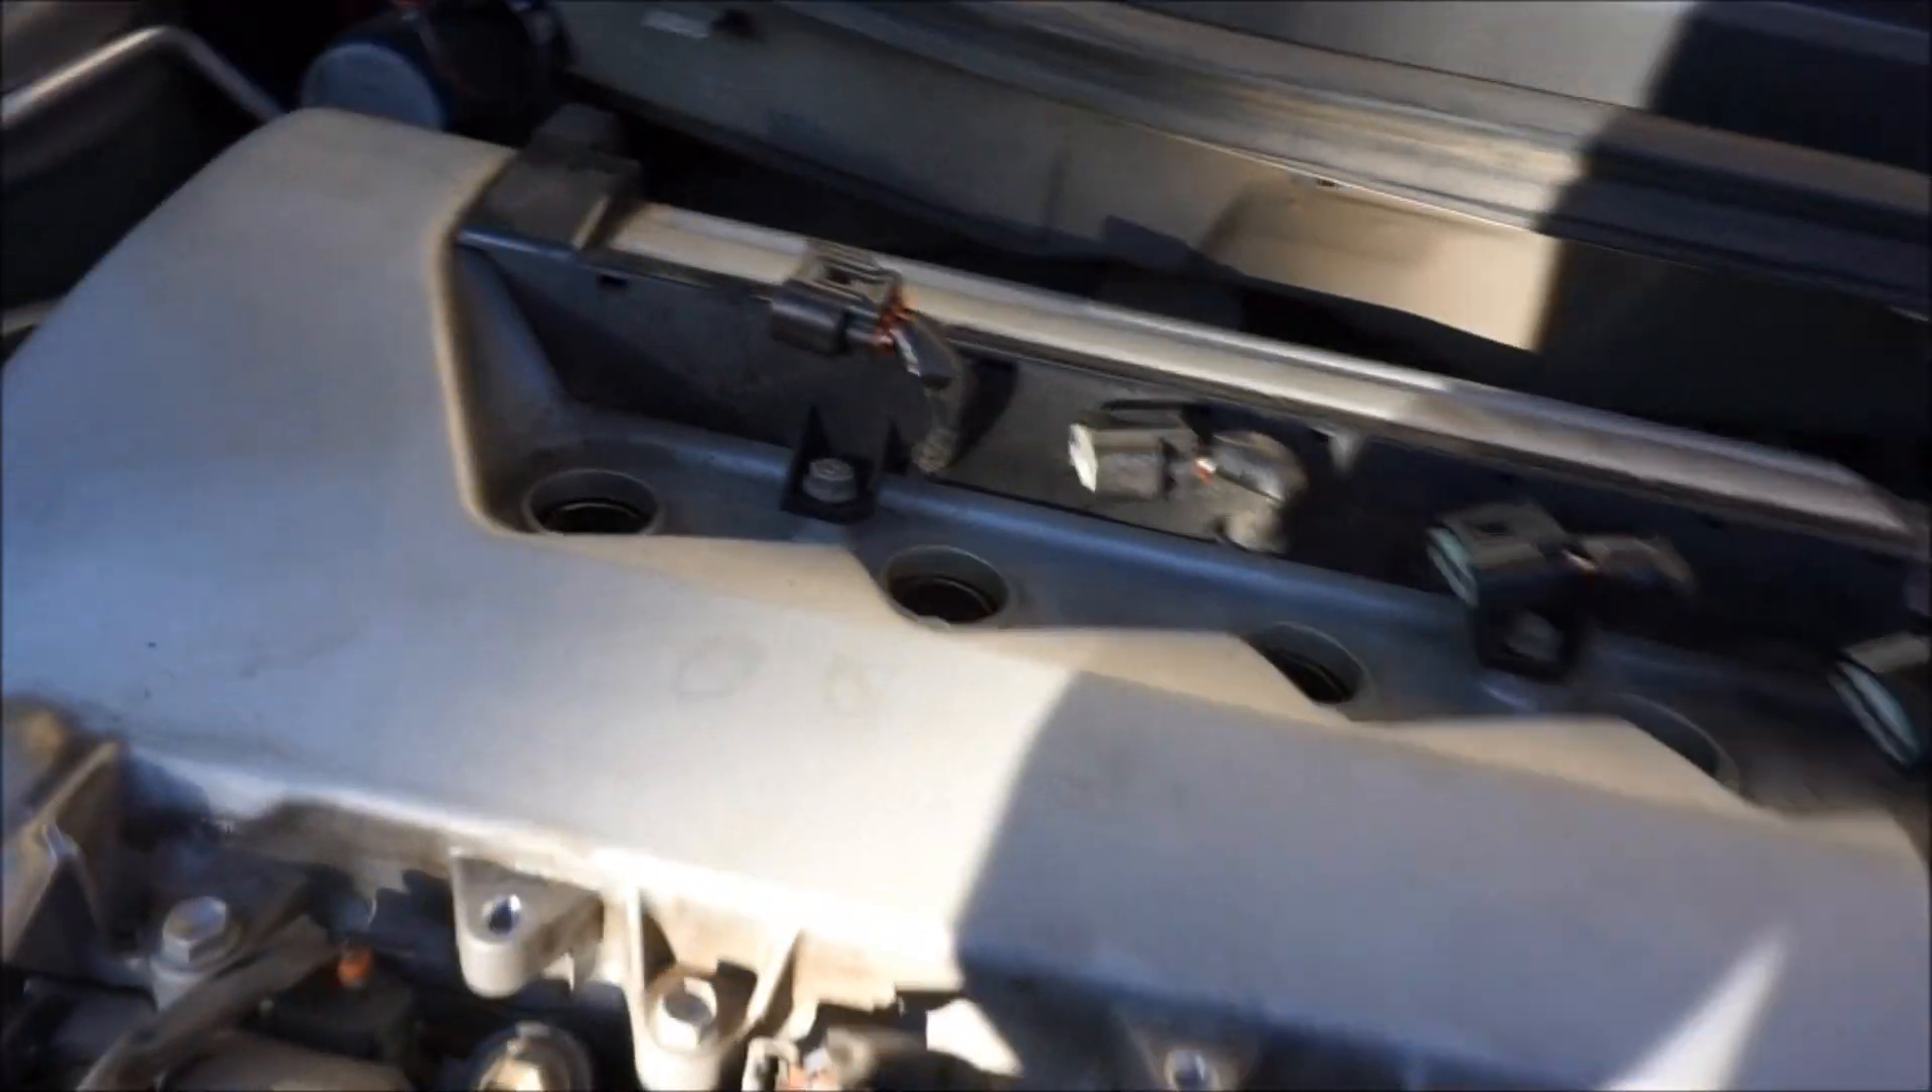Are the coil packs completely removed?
Yes.